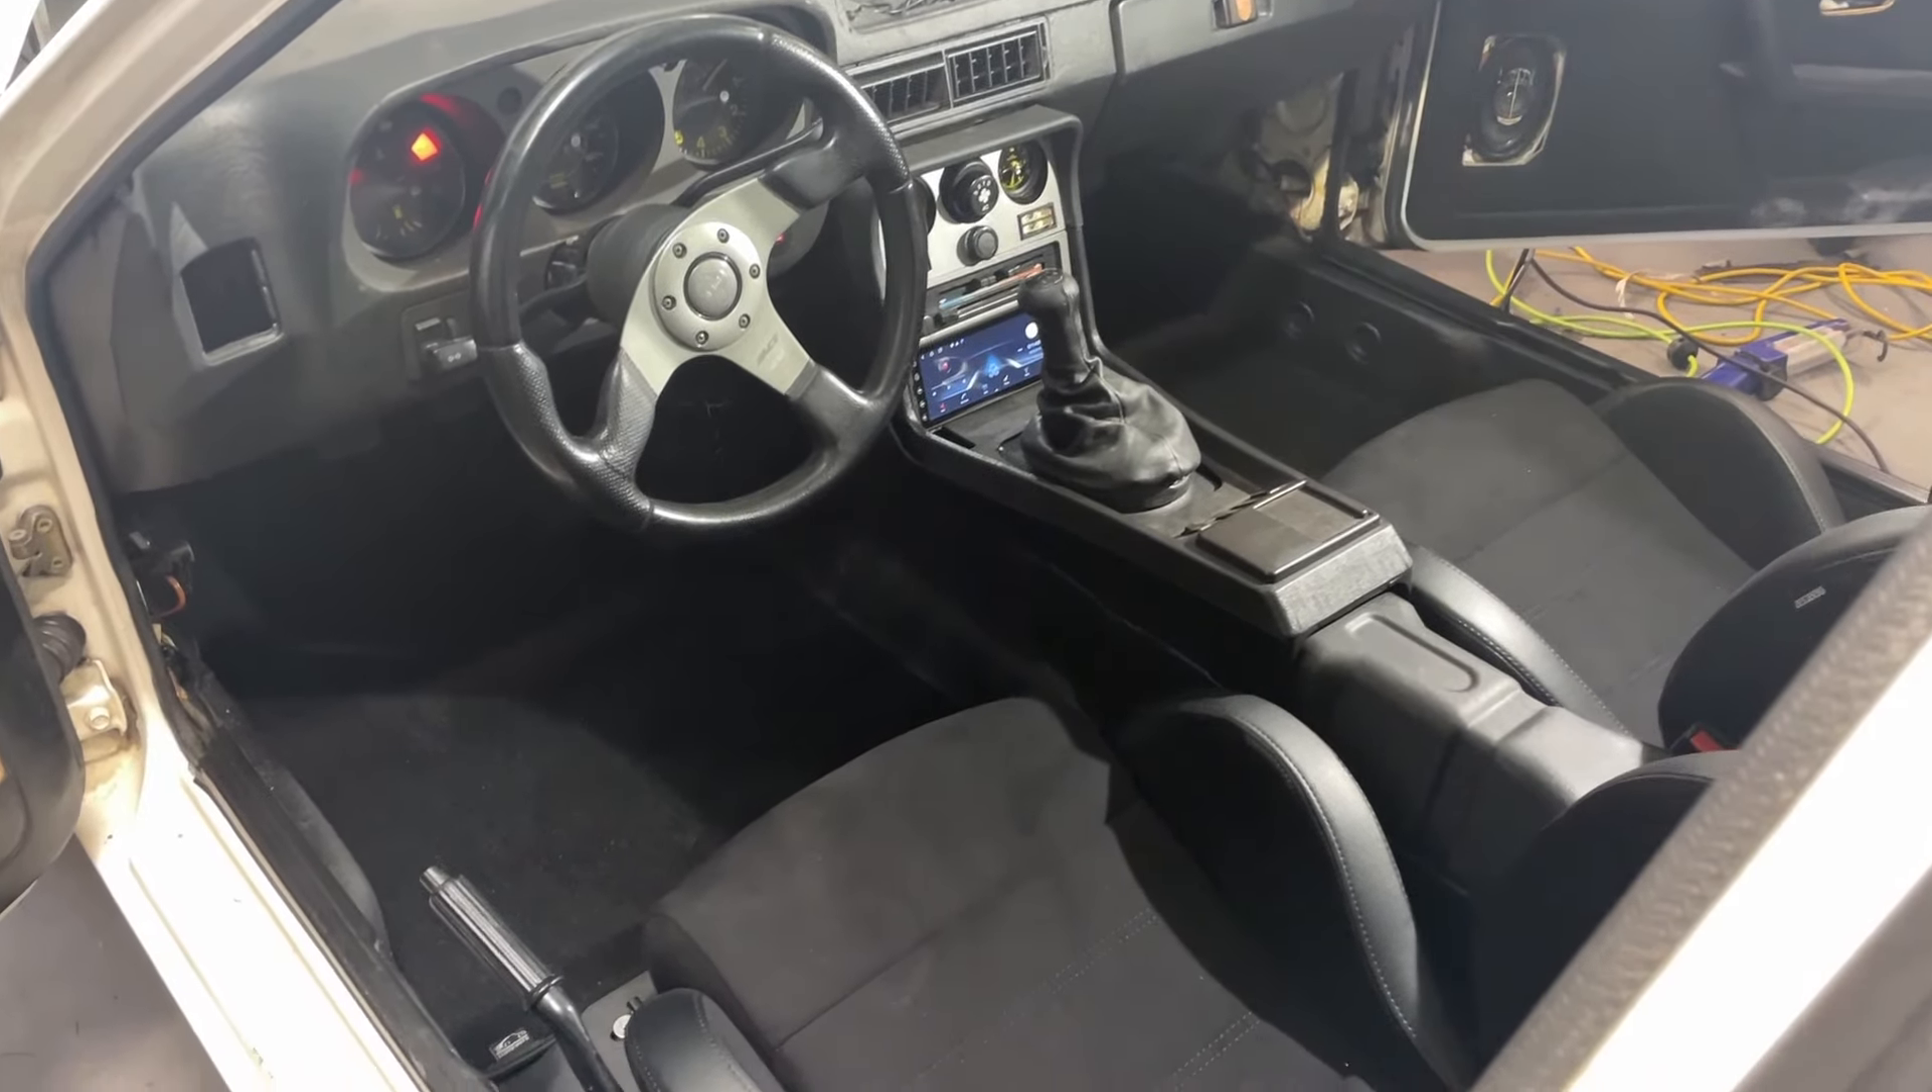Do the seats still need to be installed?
No.